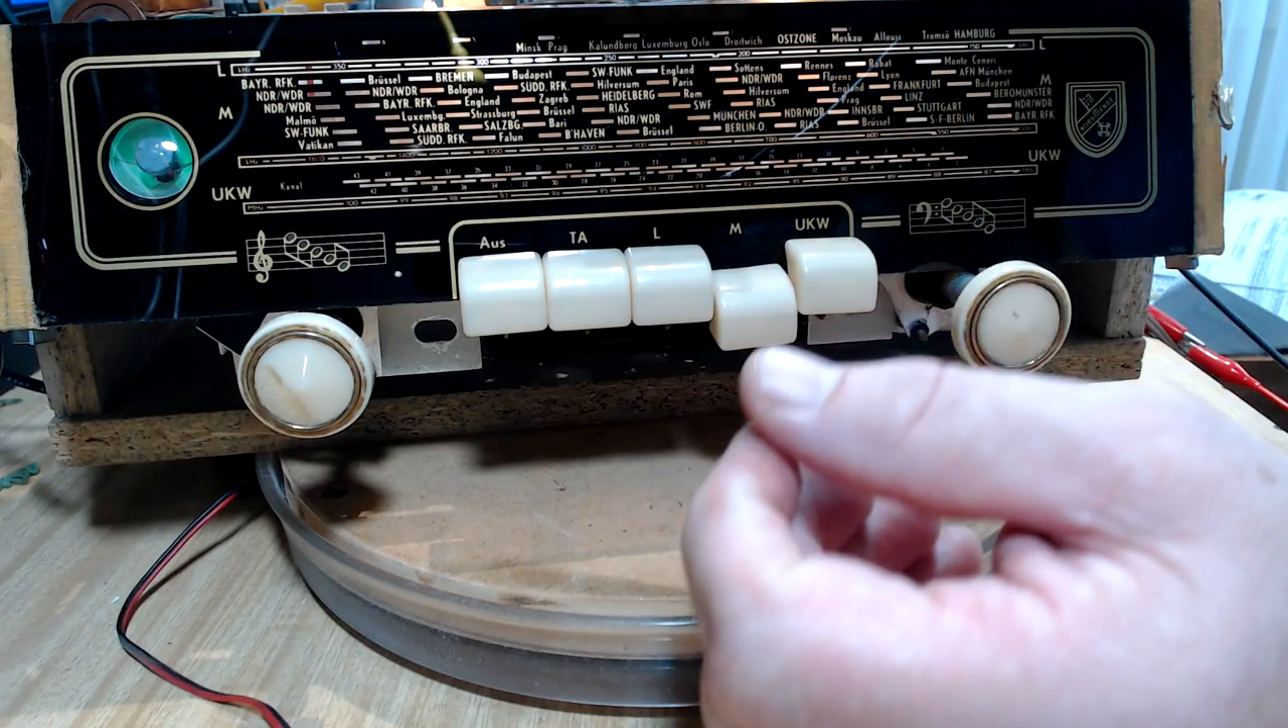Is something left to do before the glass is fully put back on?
No.